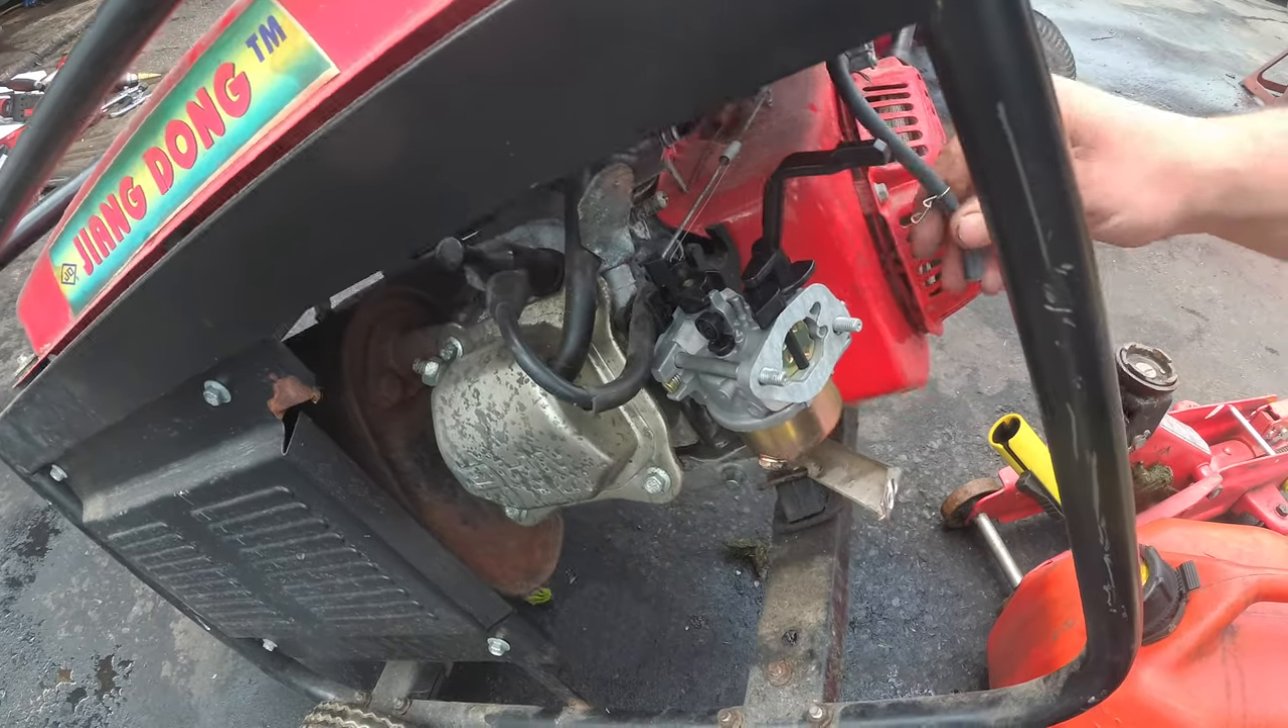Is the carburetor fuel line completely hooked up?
No.